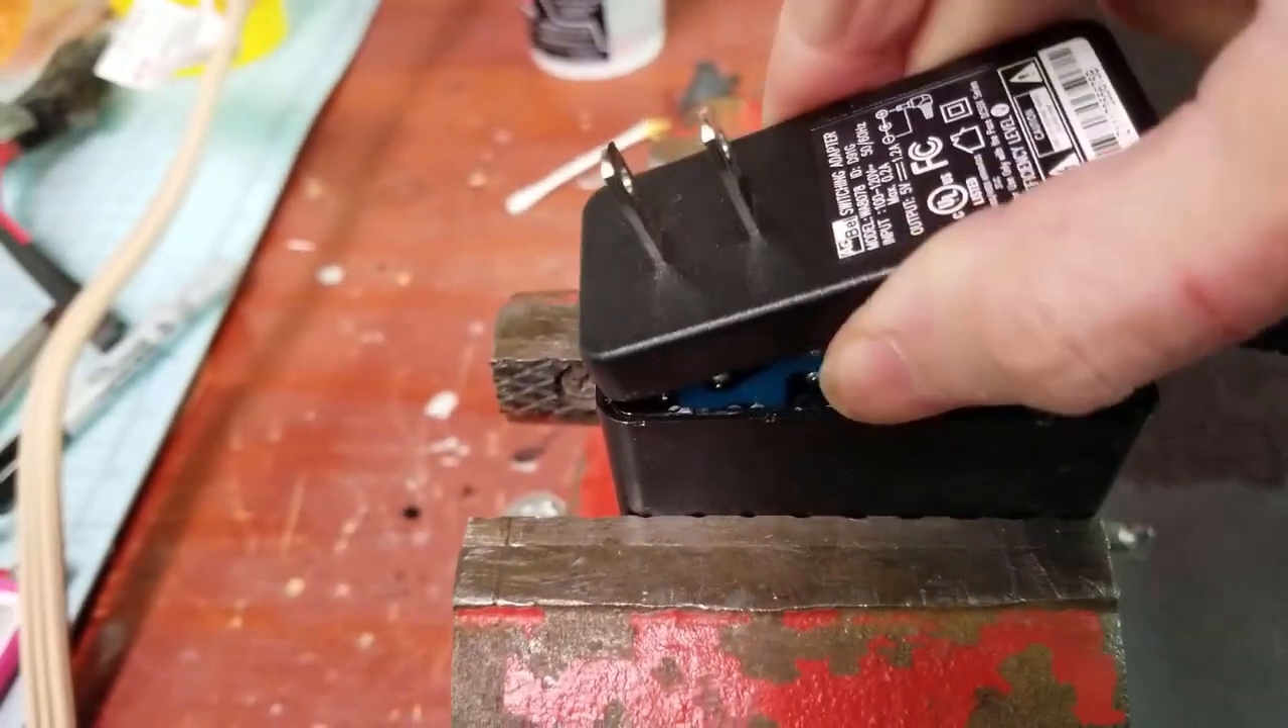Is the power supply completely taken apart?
No.